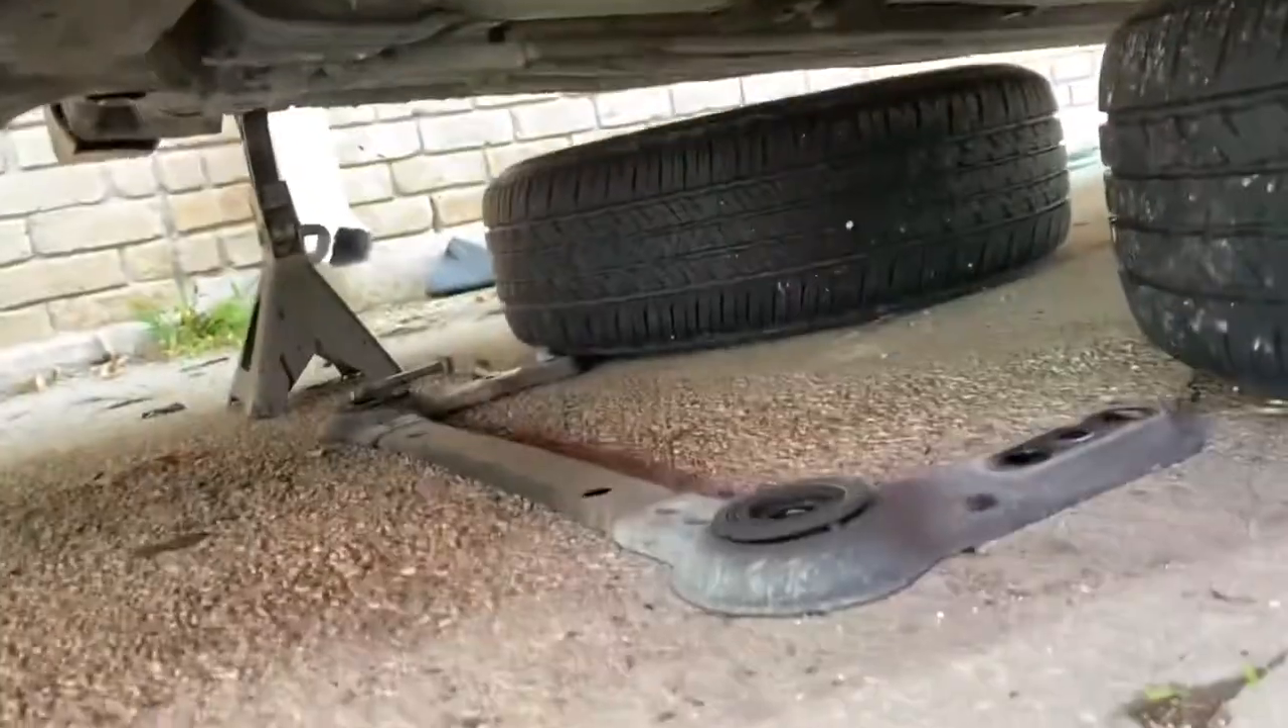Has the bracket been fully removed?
Yes.